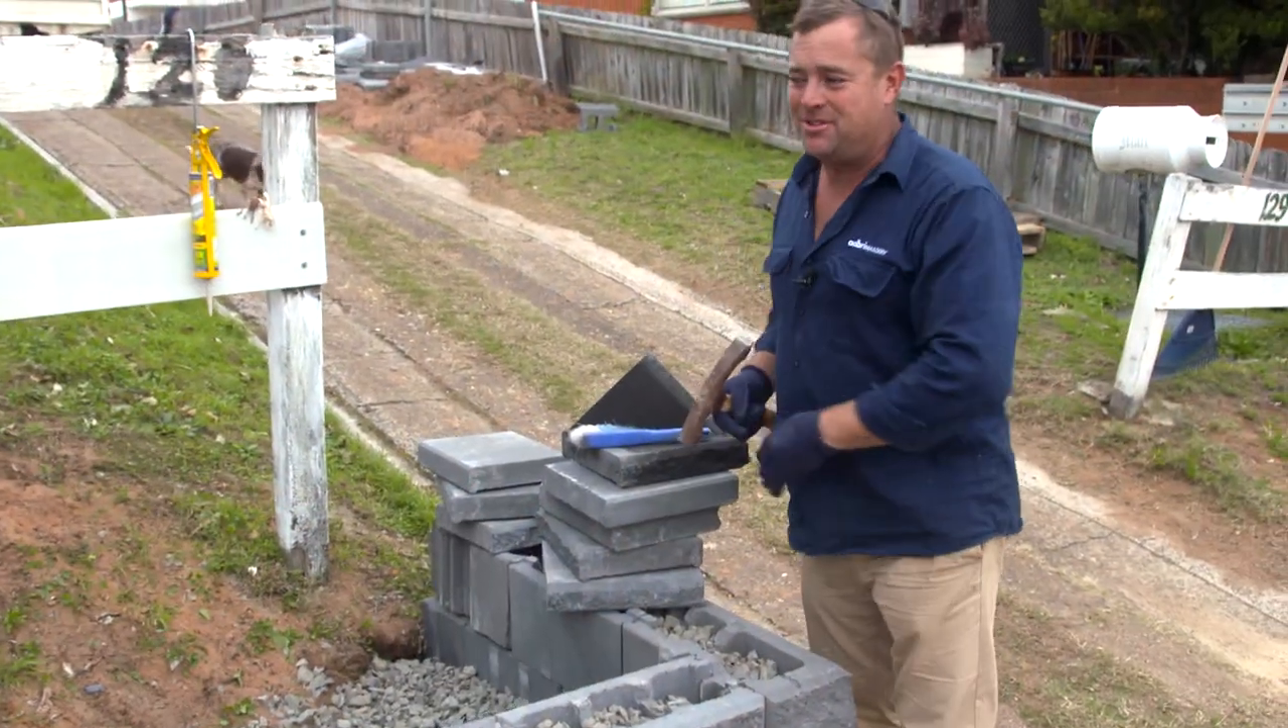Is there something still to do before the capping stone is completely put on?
Yes.